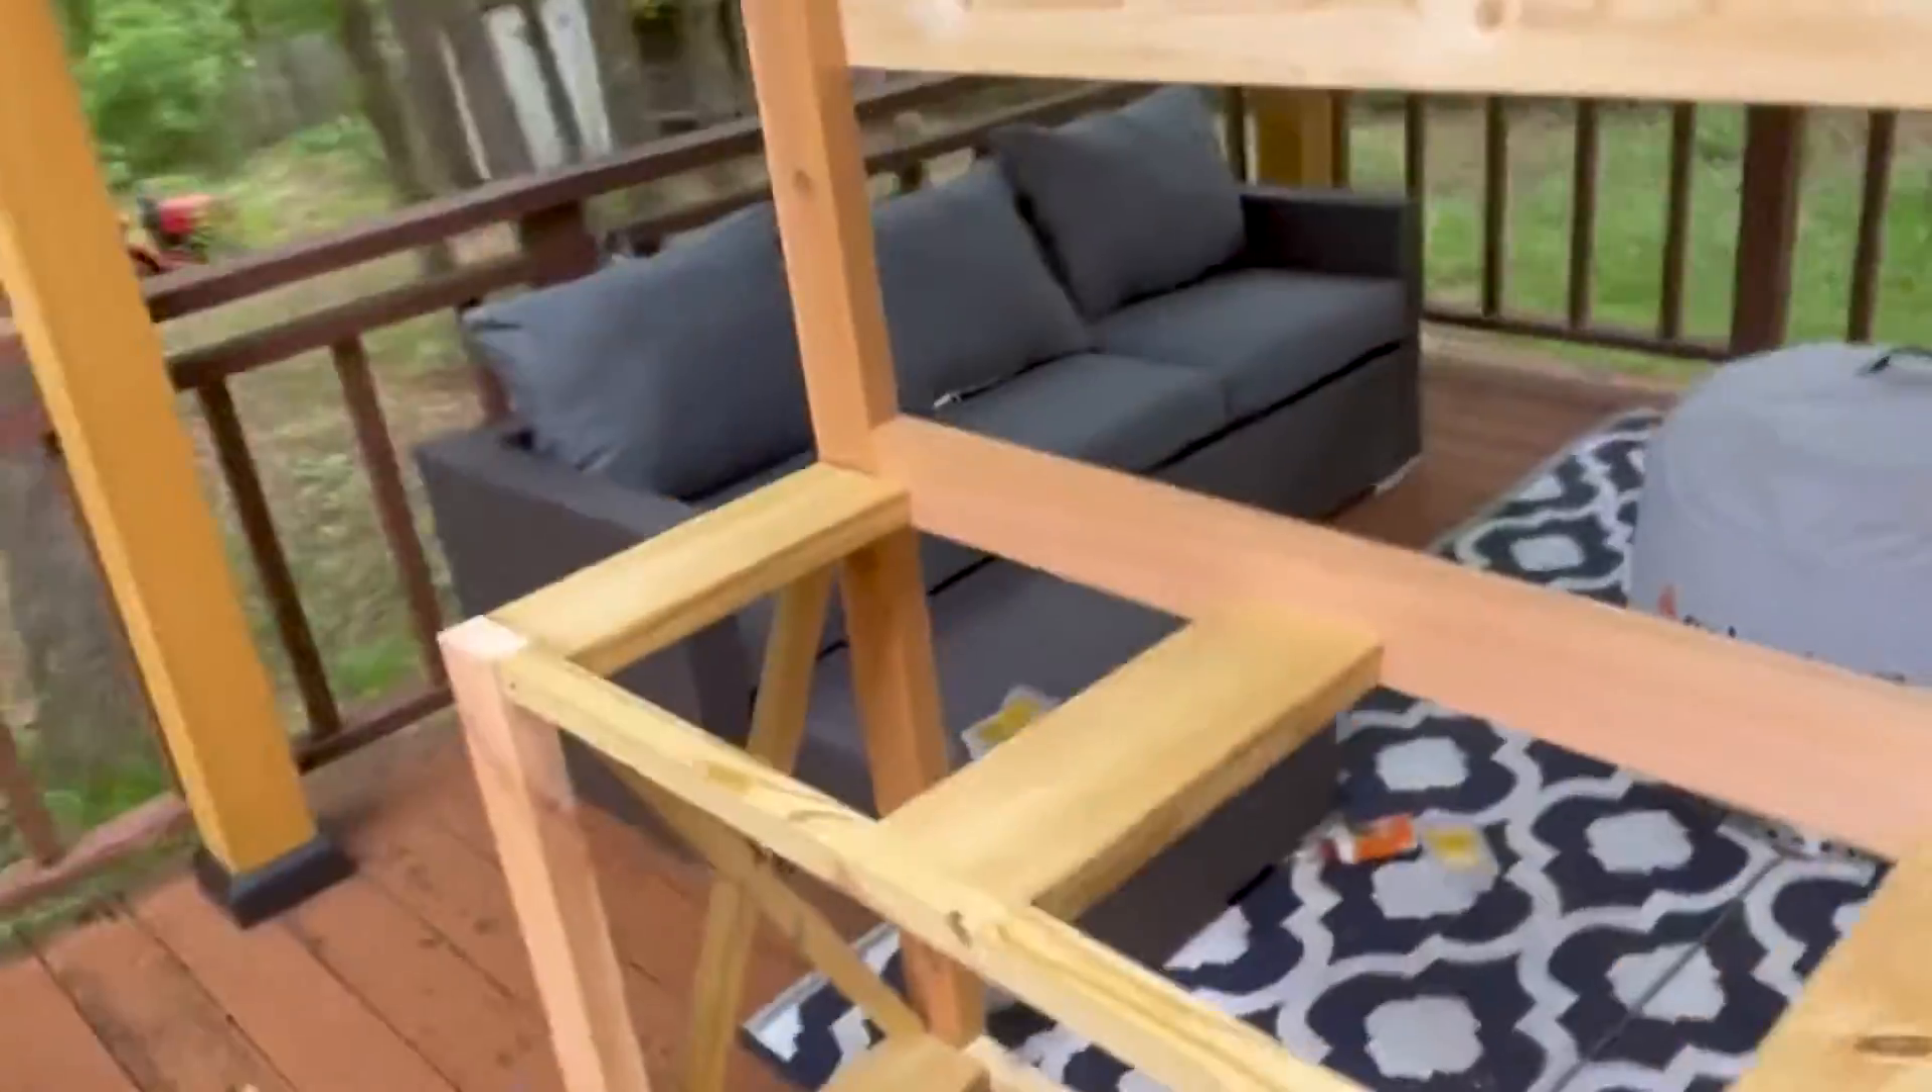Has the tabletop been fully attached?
No.